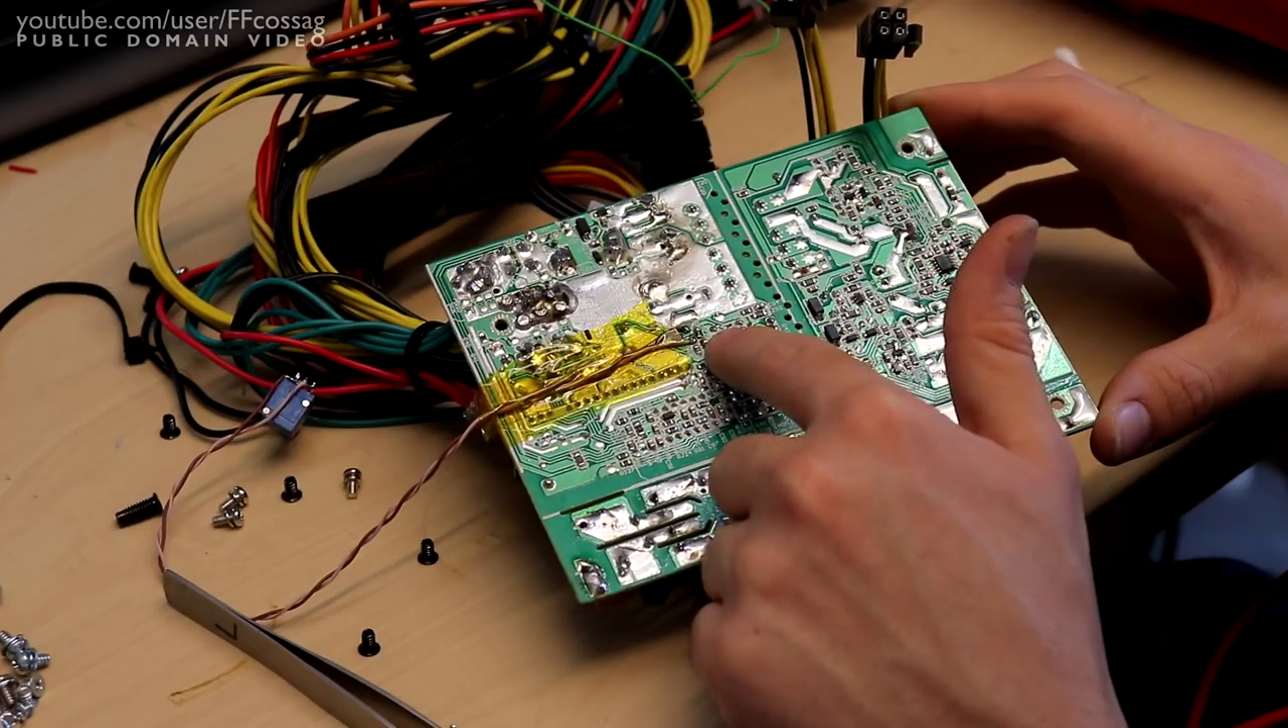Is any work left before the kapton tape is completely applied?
No.